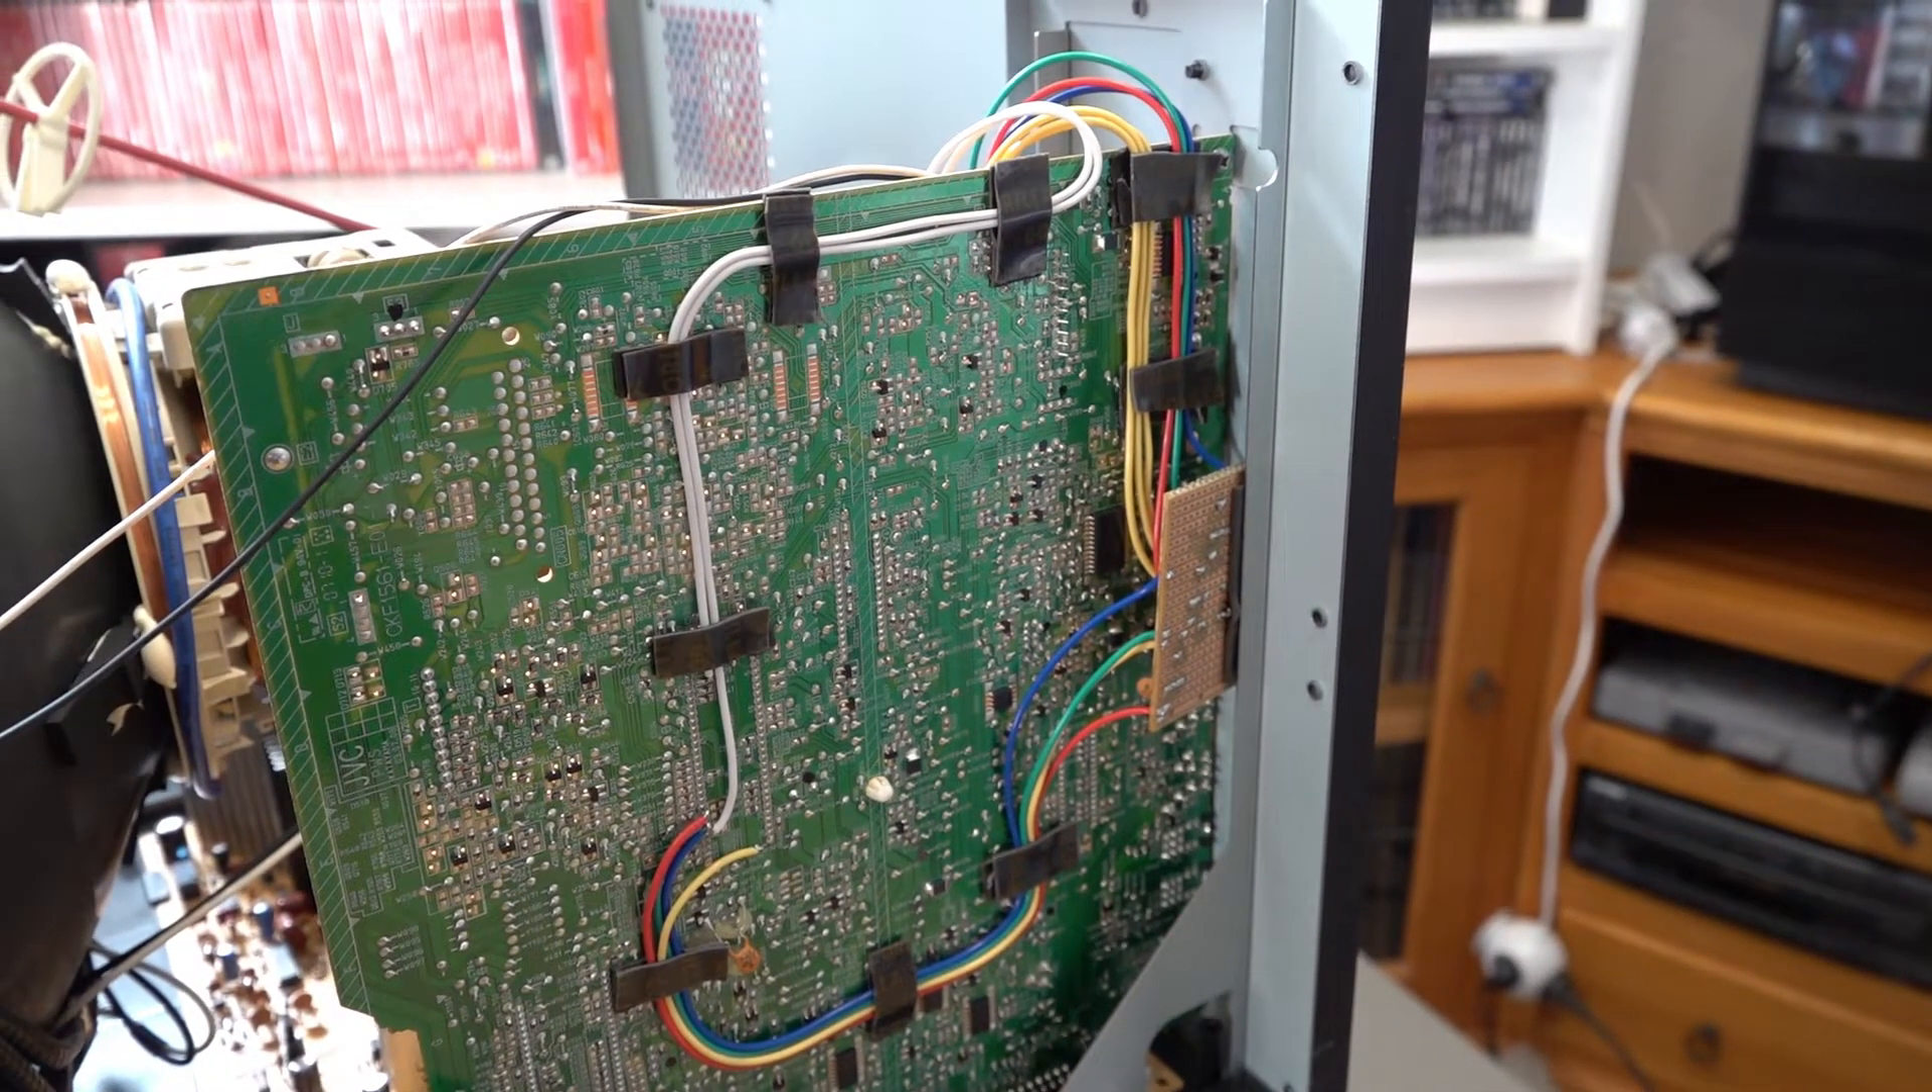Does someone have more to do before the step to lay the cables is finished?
No.